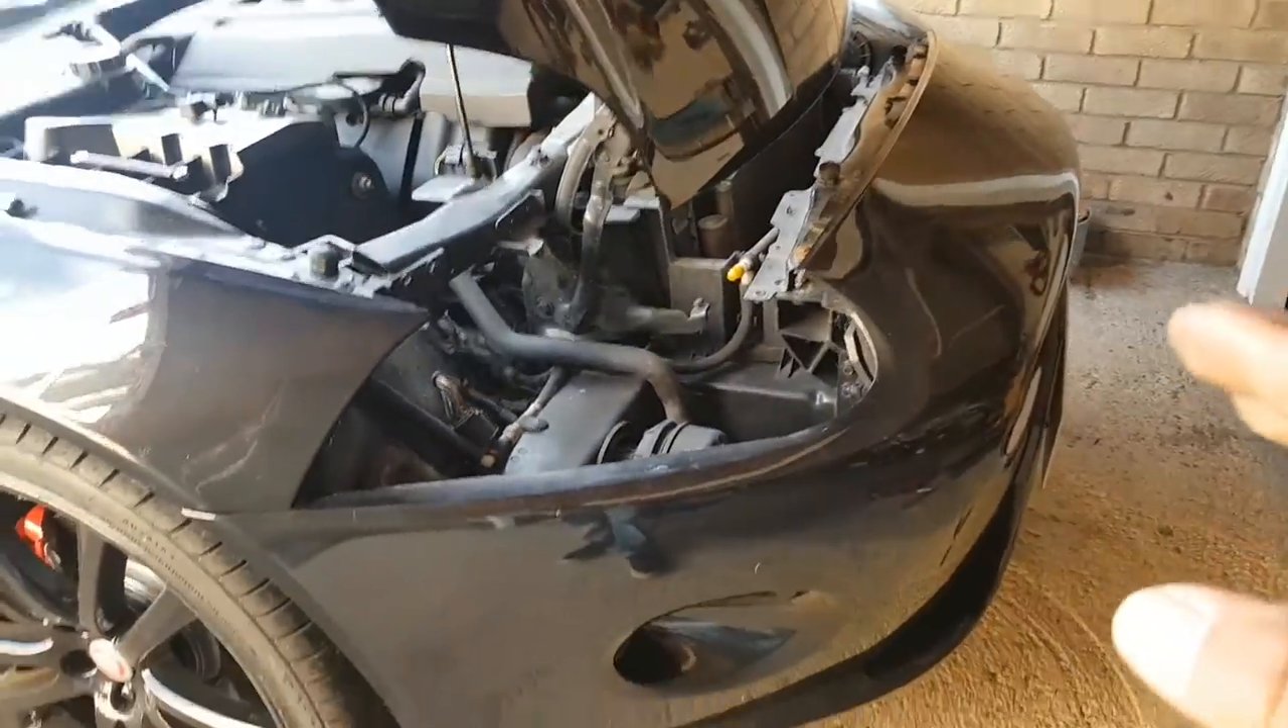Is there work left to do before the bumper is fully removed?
Yes.